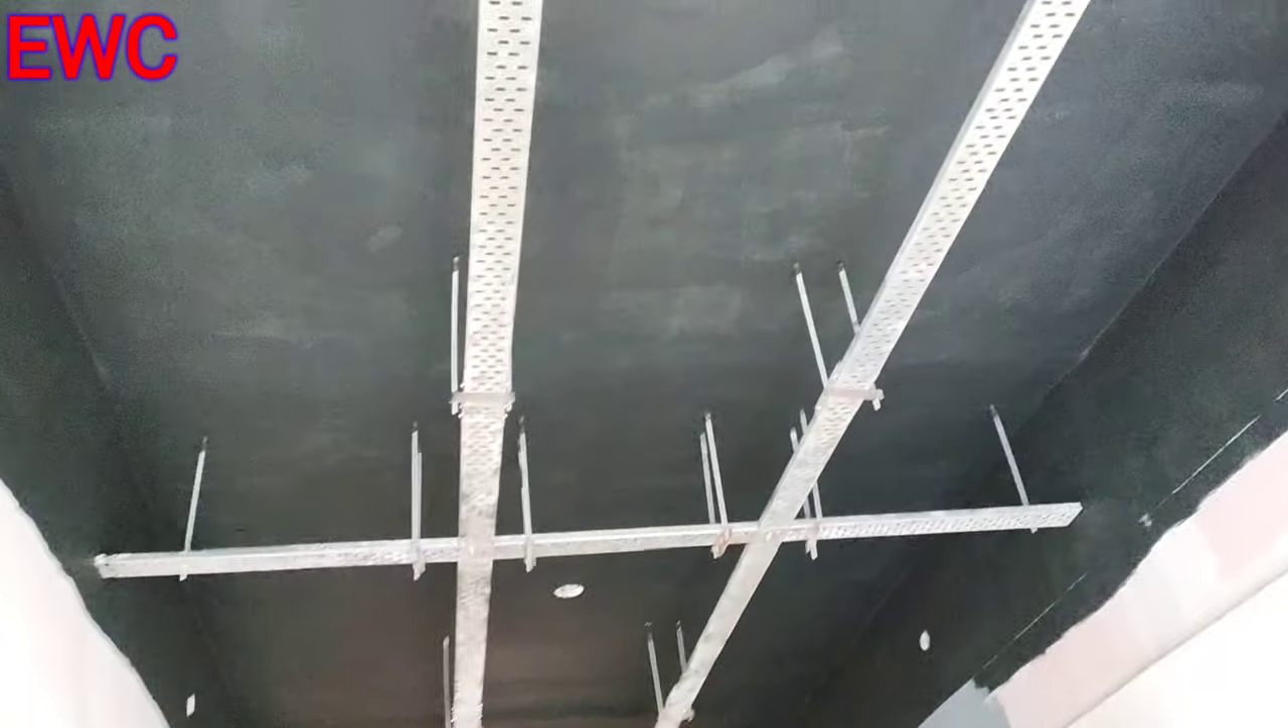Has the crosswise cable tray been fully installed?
Yes.